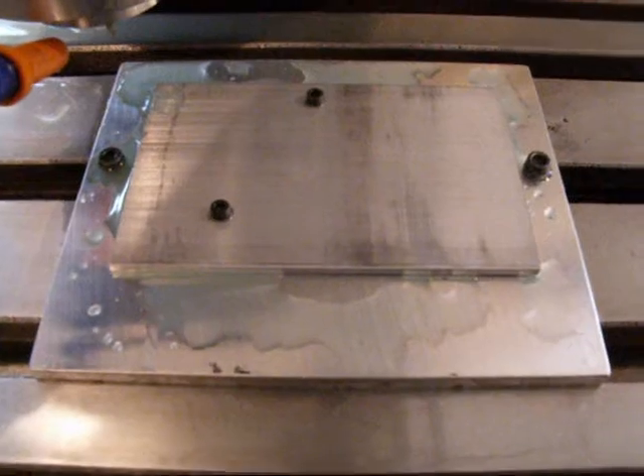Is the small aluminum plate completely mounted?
Yes.